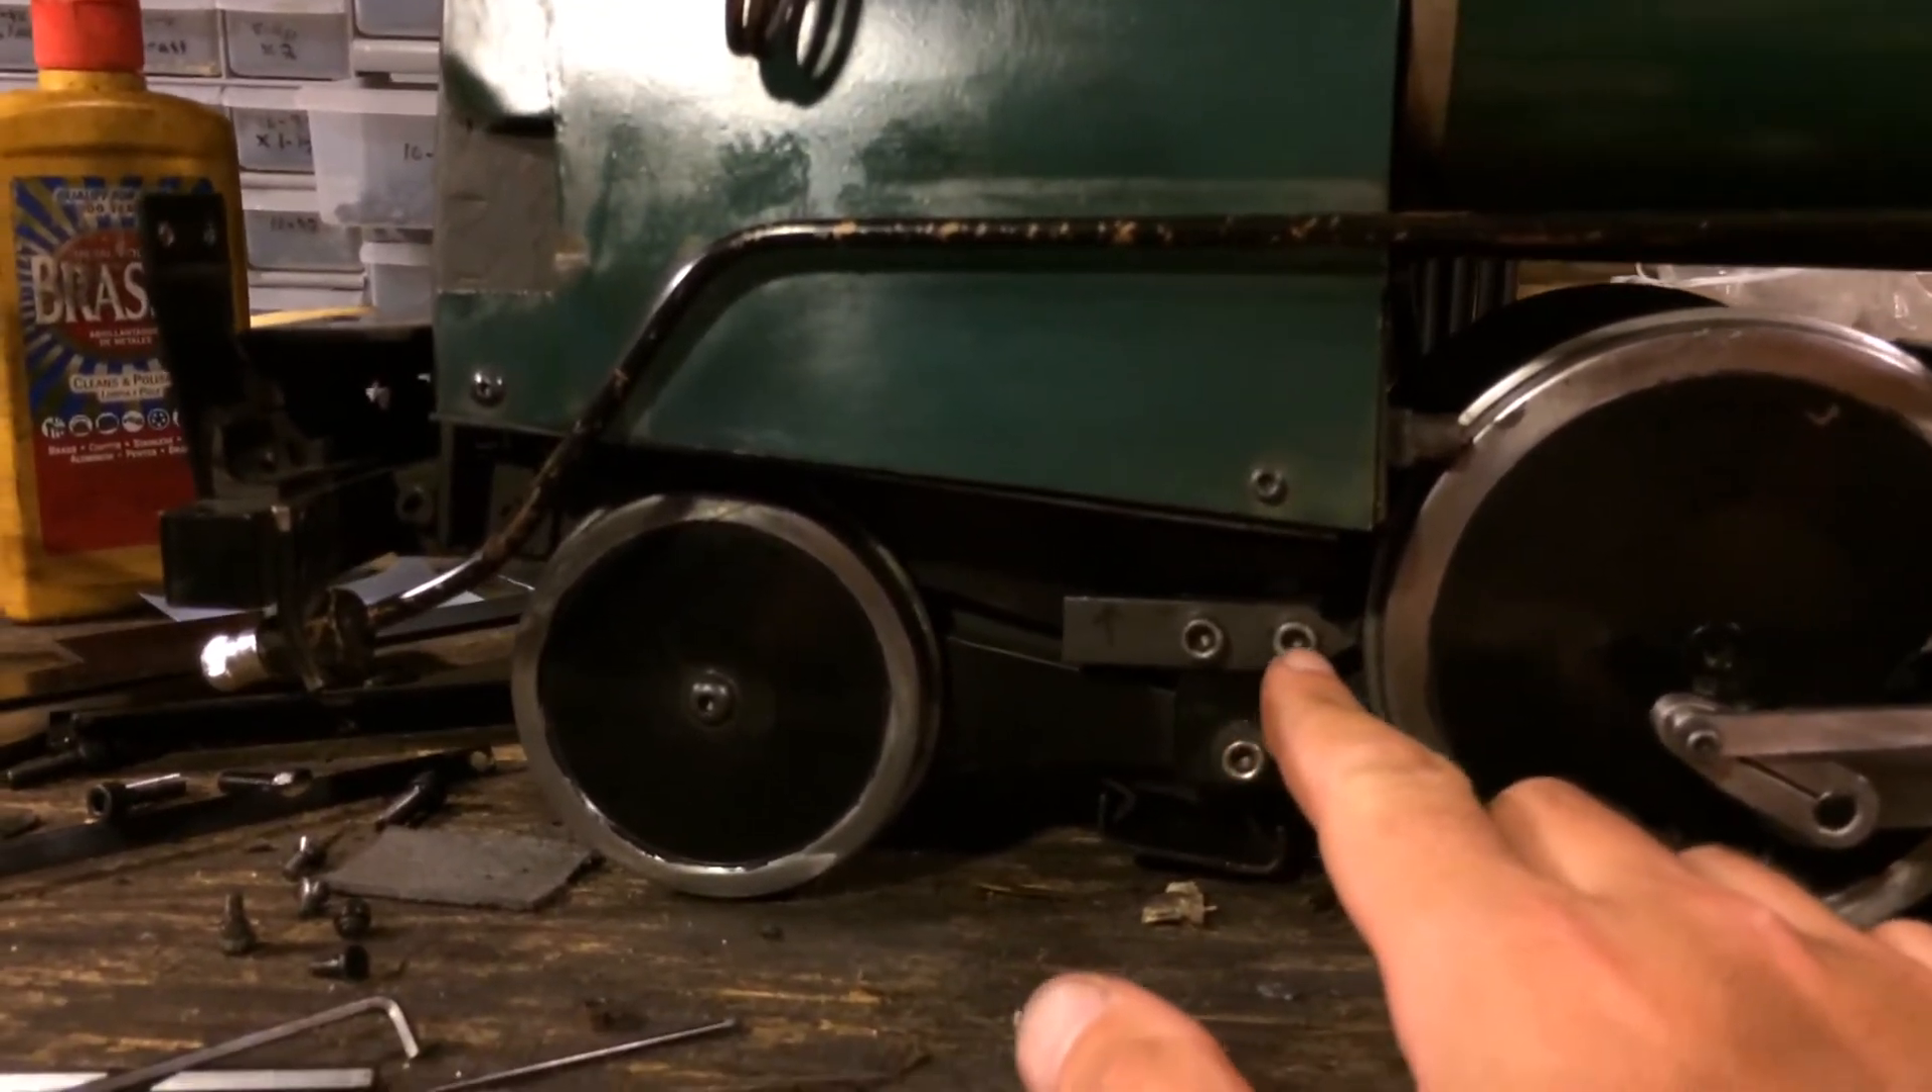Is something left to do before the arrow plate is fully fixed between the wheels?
No.